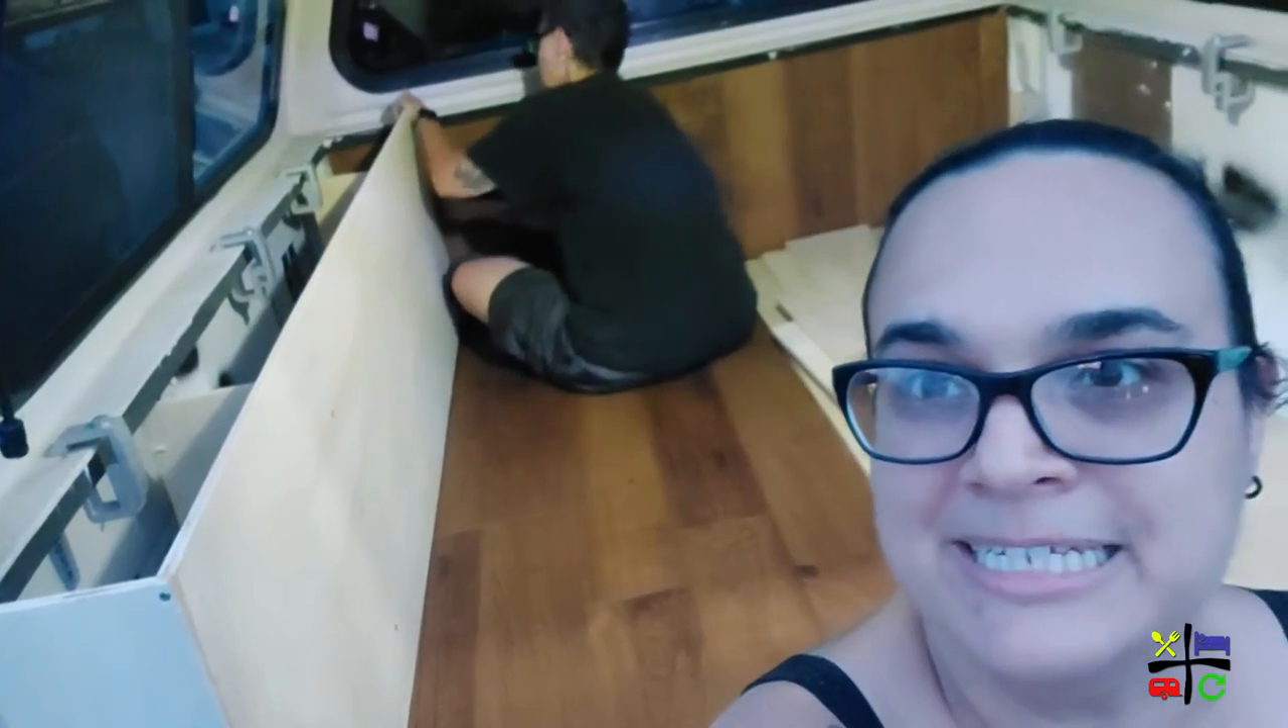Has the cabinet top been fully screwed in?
No.